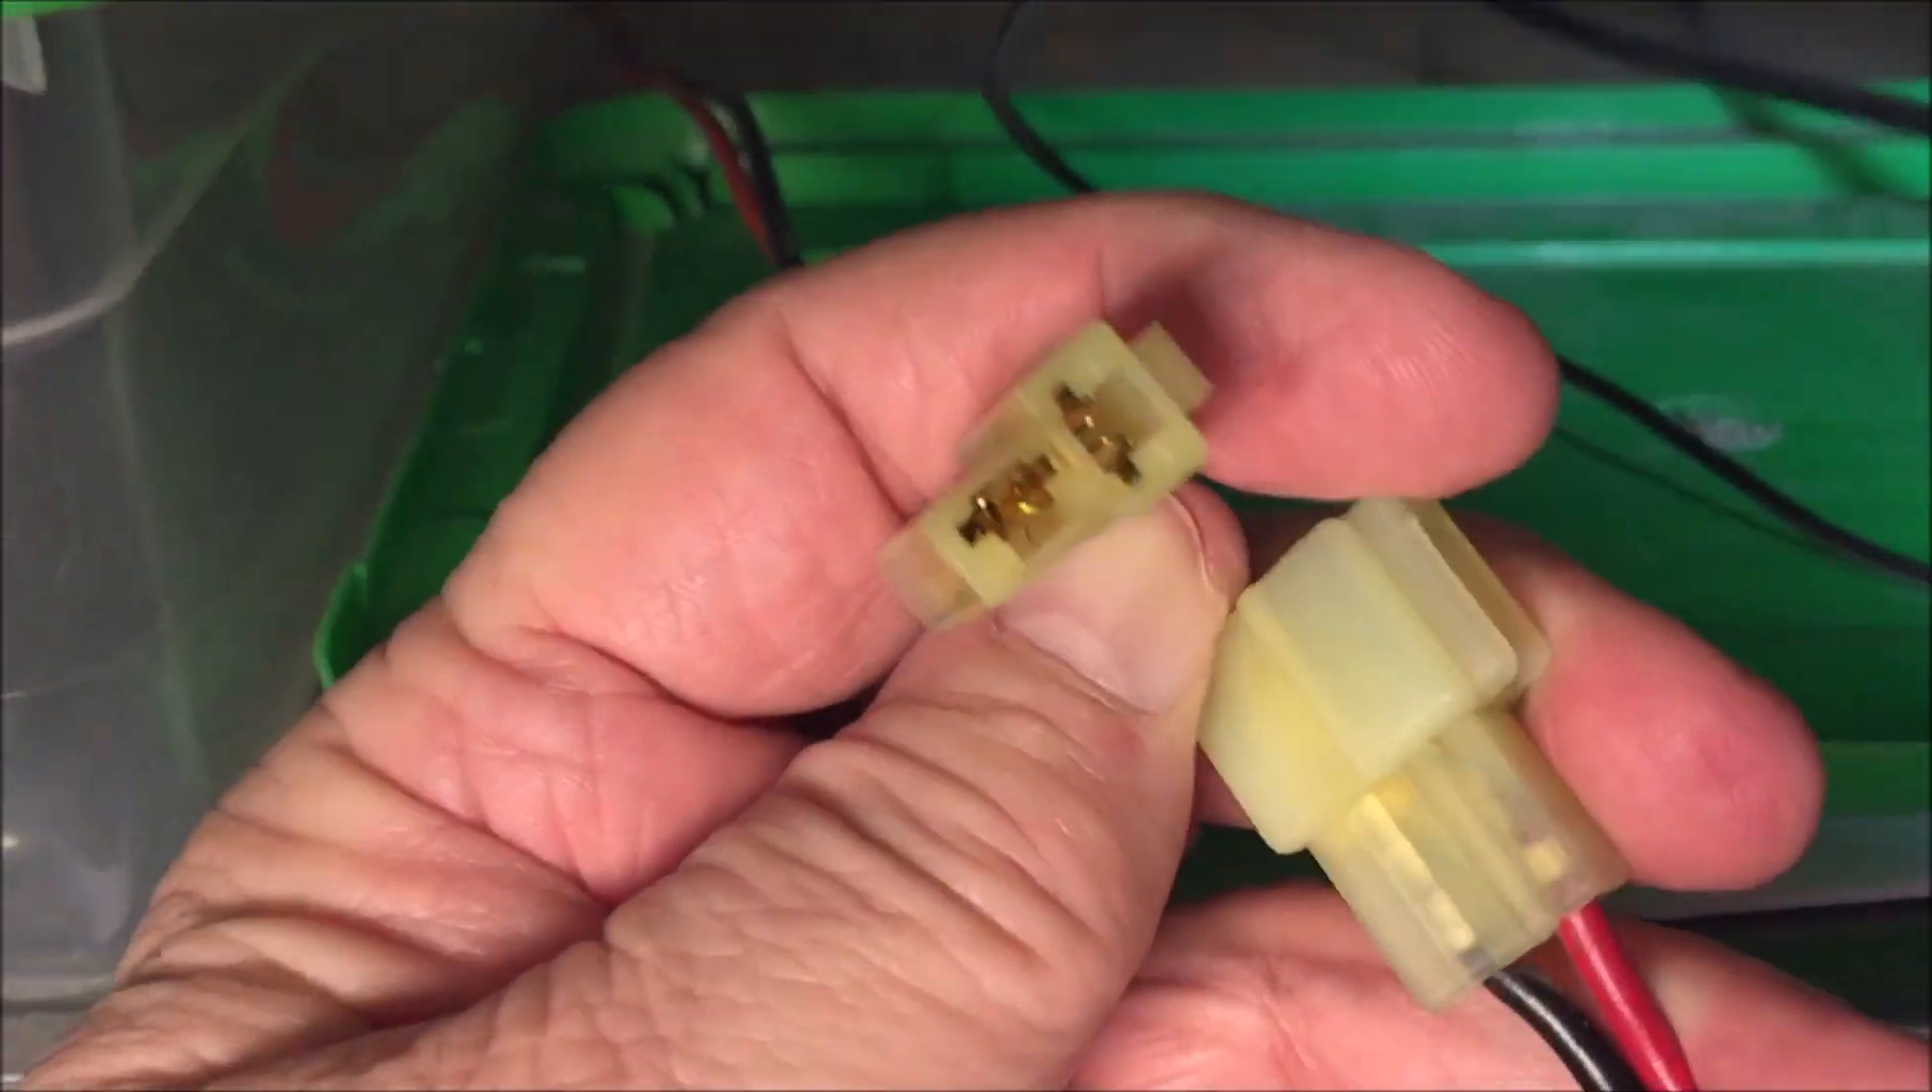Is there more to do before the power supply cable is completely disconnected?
No.